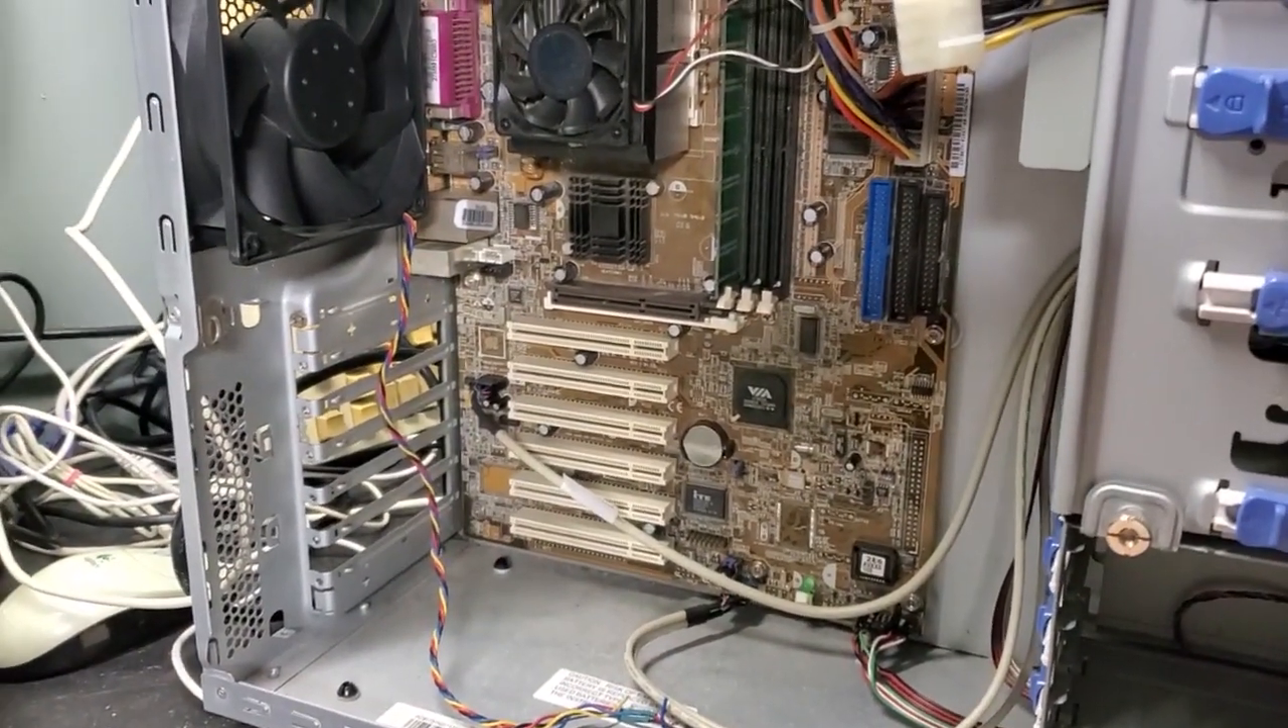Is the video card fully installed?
No.